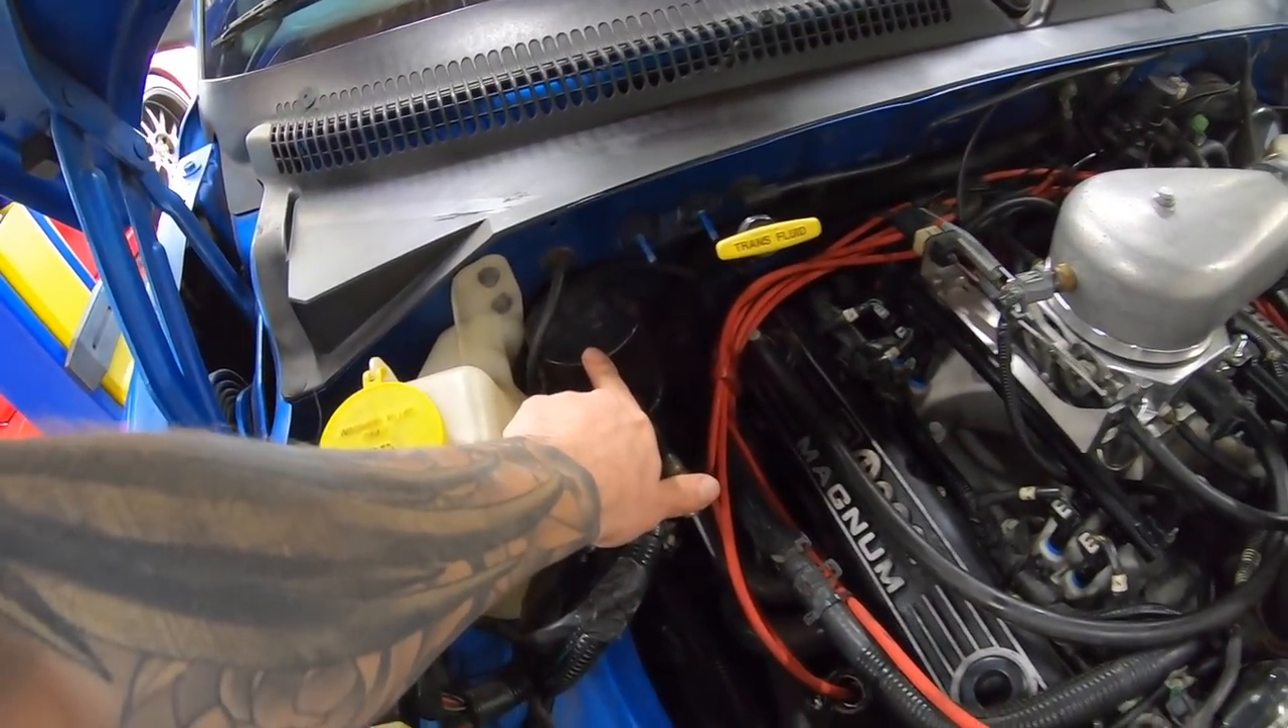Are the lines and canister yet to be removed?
Yes.